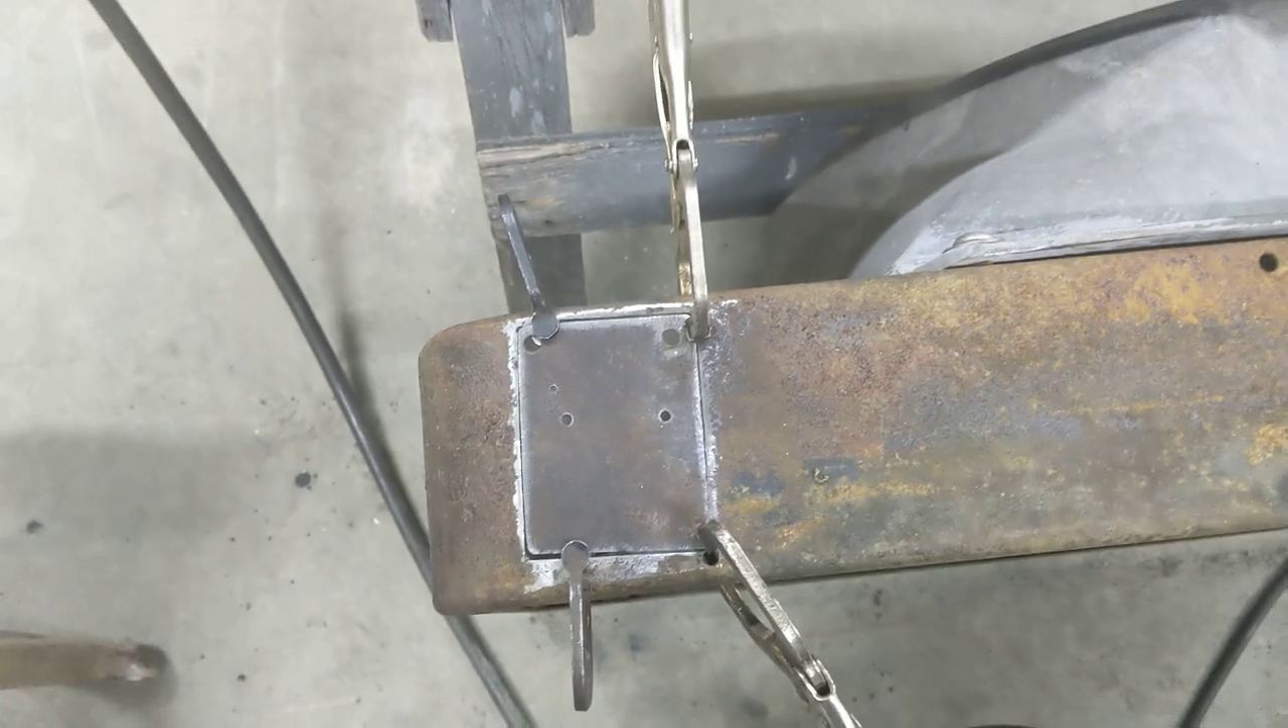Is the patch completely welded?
No.